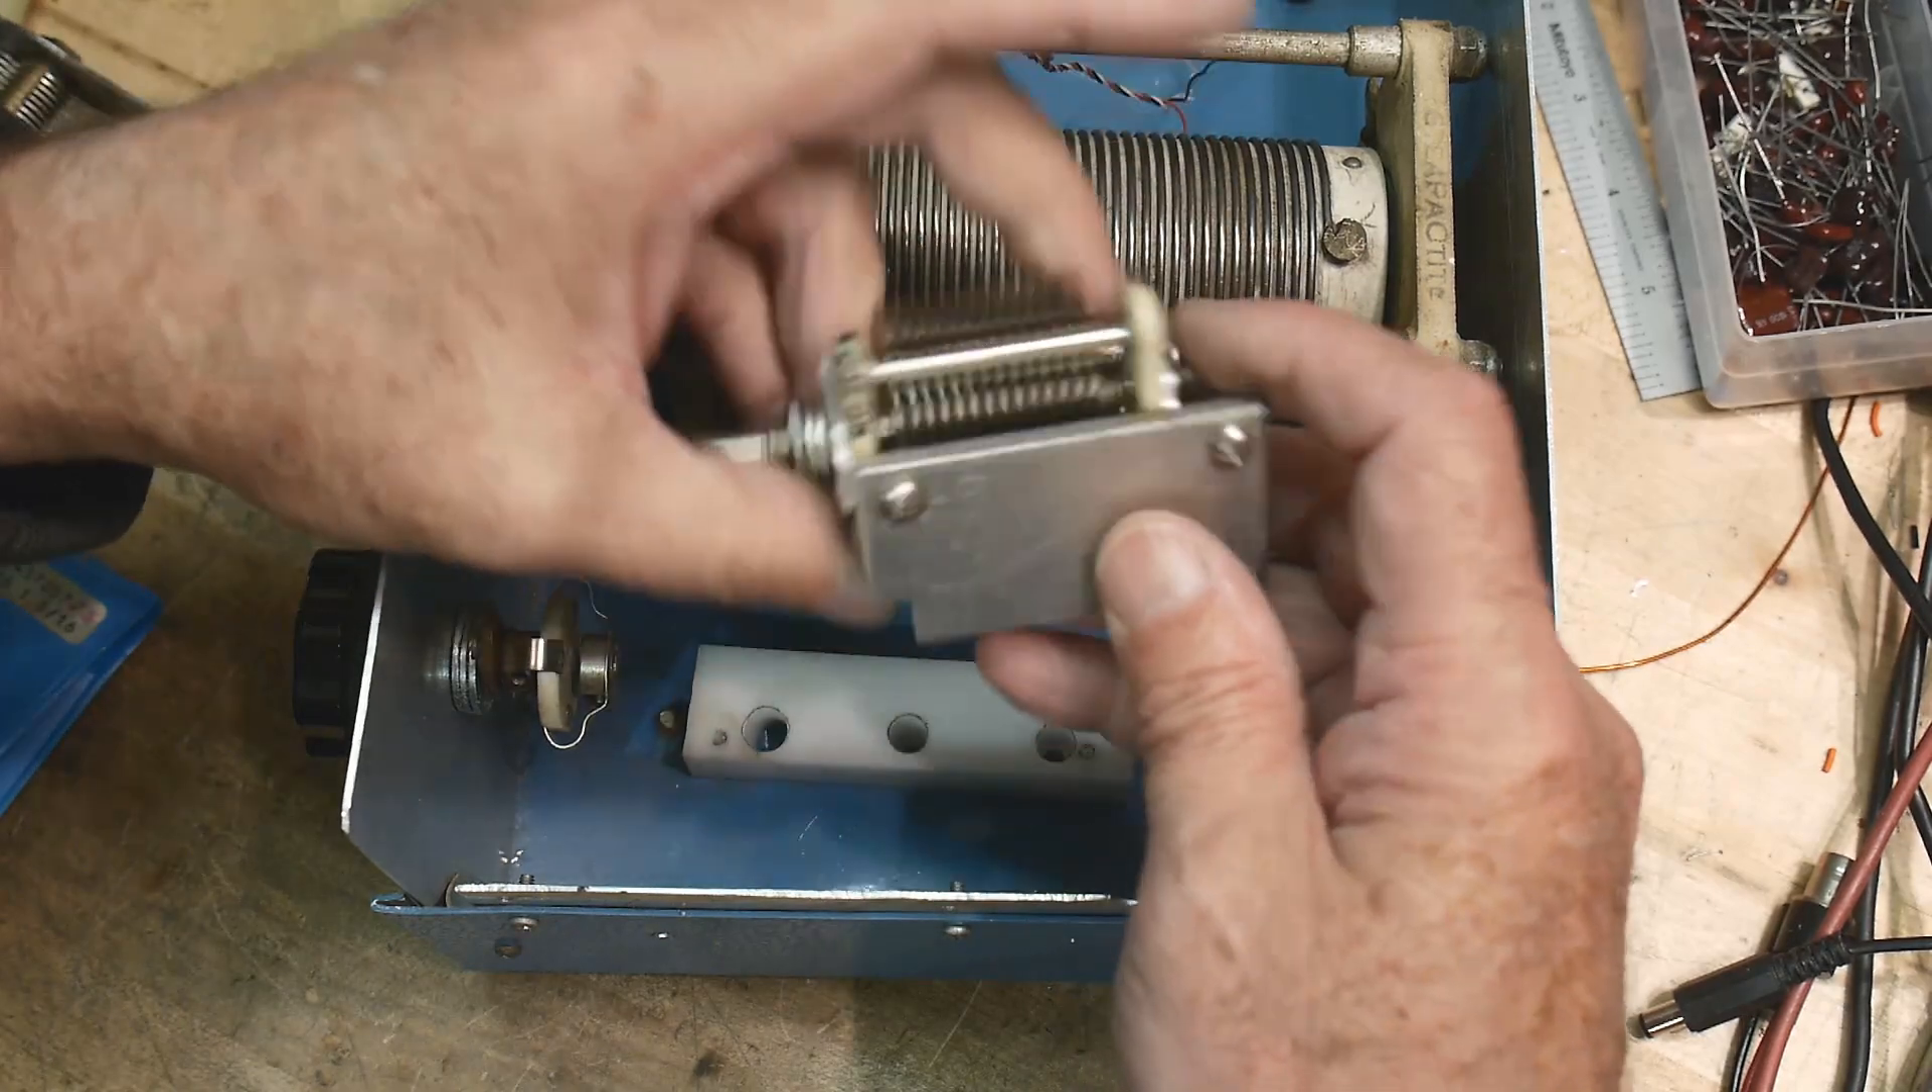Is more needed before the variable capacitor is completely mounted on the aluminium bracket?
No.